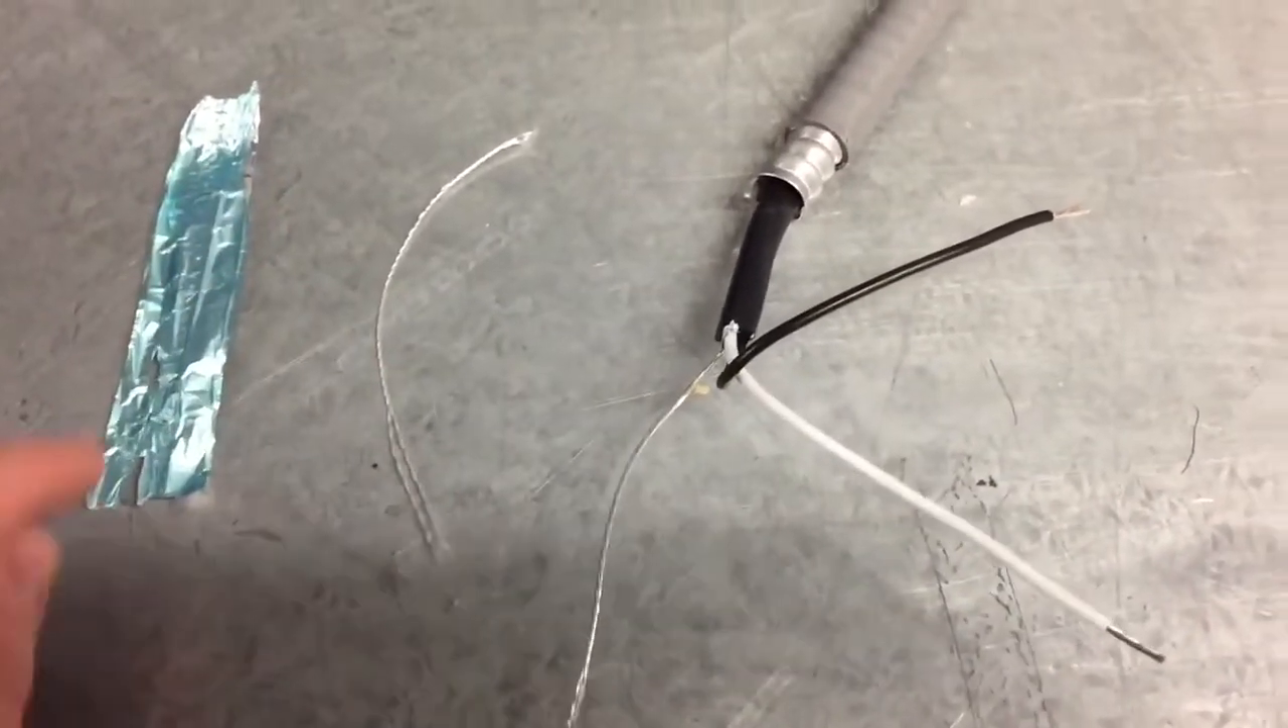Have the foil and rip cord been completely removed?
Yes.